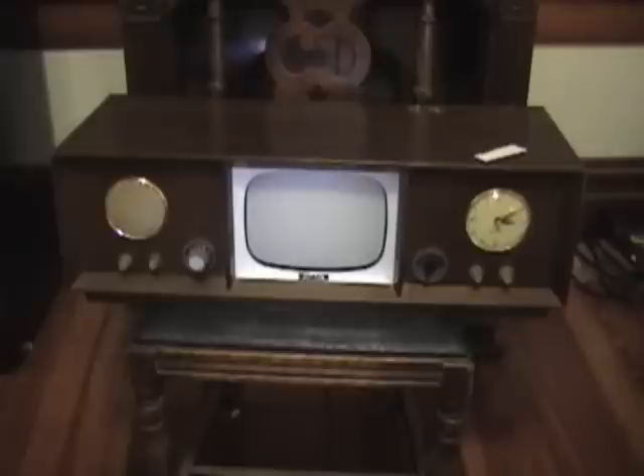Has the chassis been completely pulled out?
No.